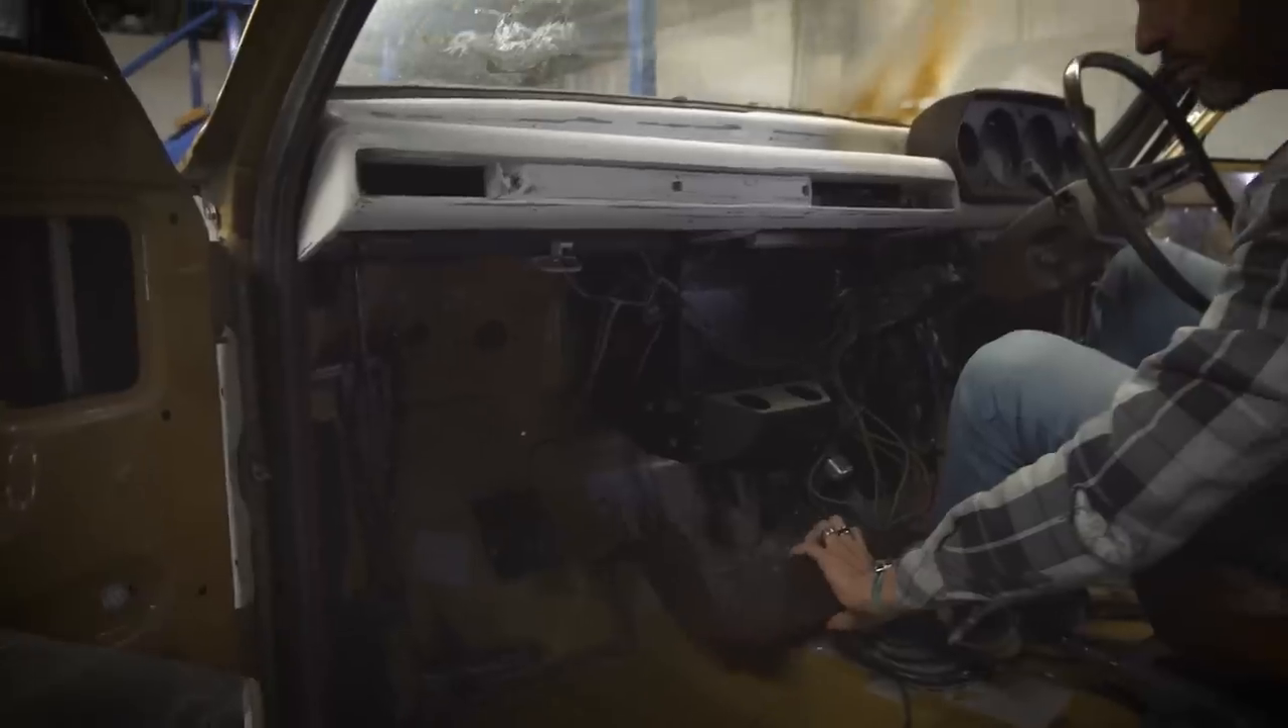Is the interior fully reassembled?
No.